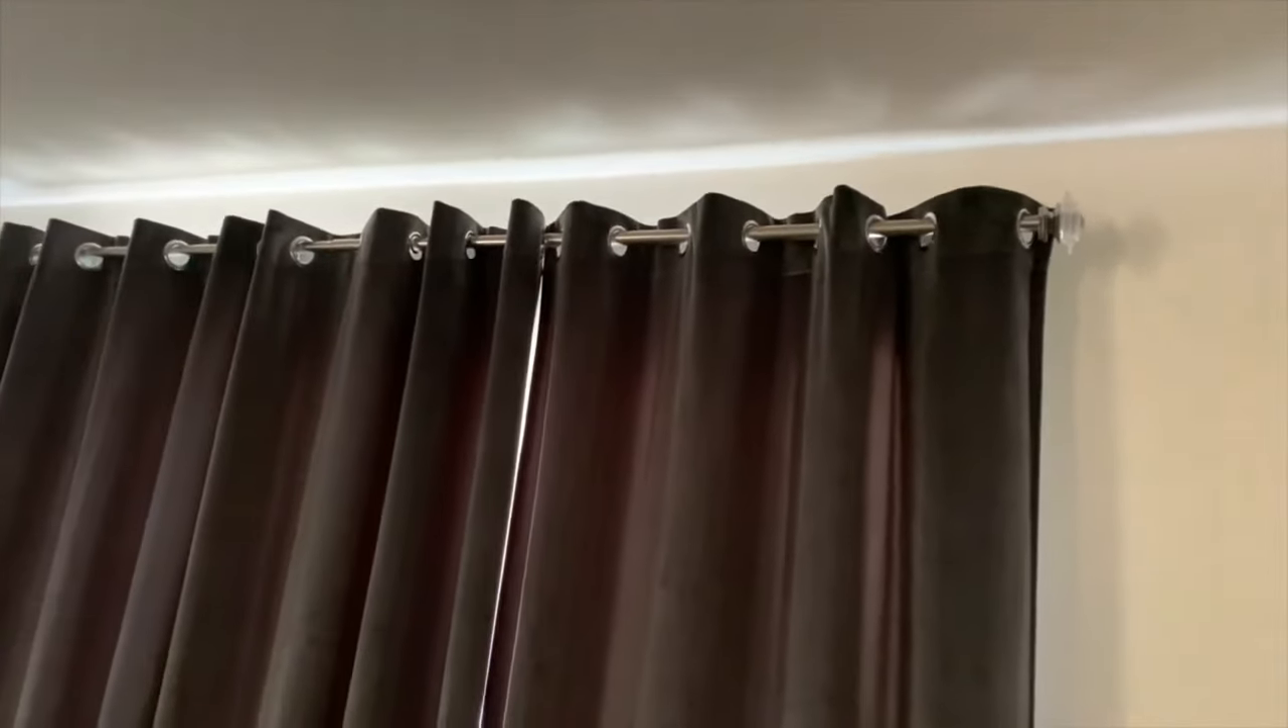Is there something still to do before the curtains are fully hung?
No.